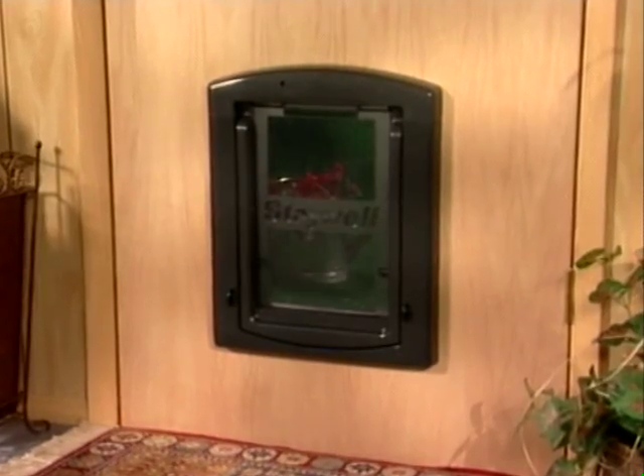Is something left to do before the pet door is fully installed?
No.